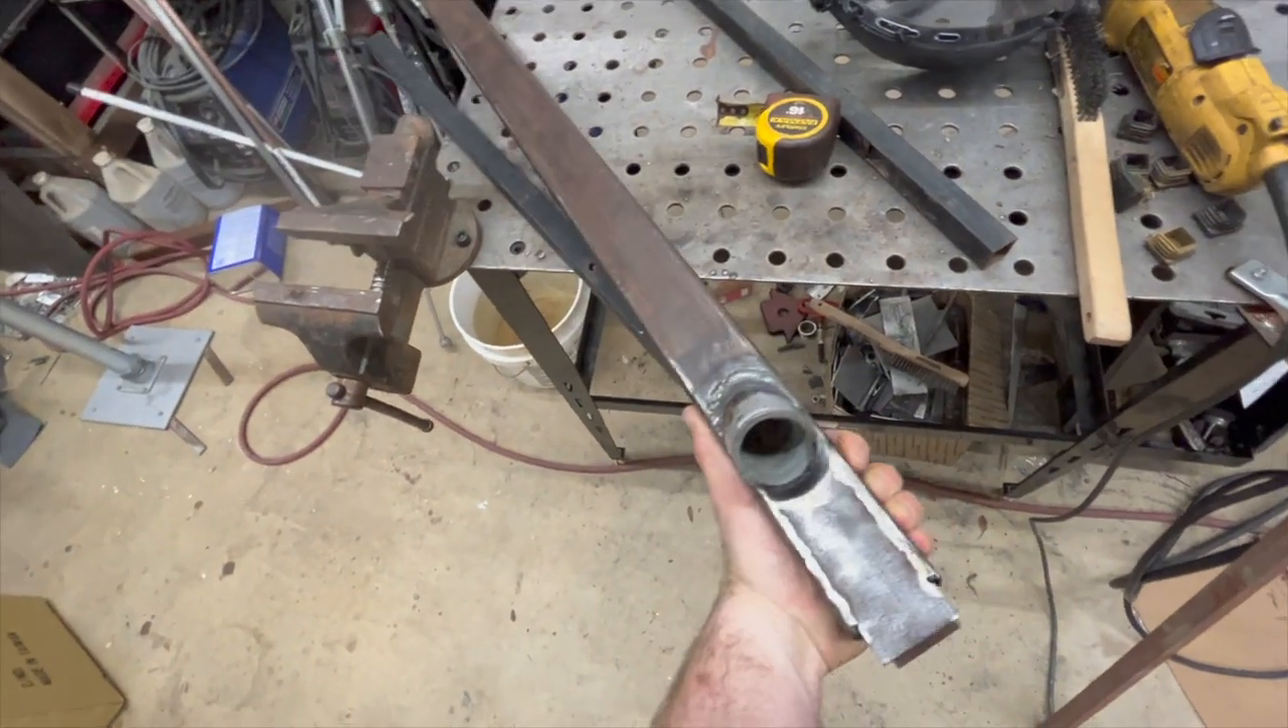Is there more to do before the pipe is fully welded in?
No.